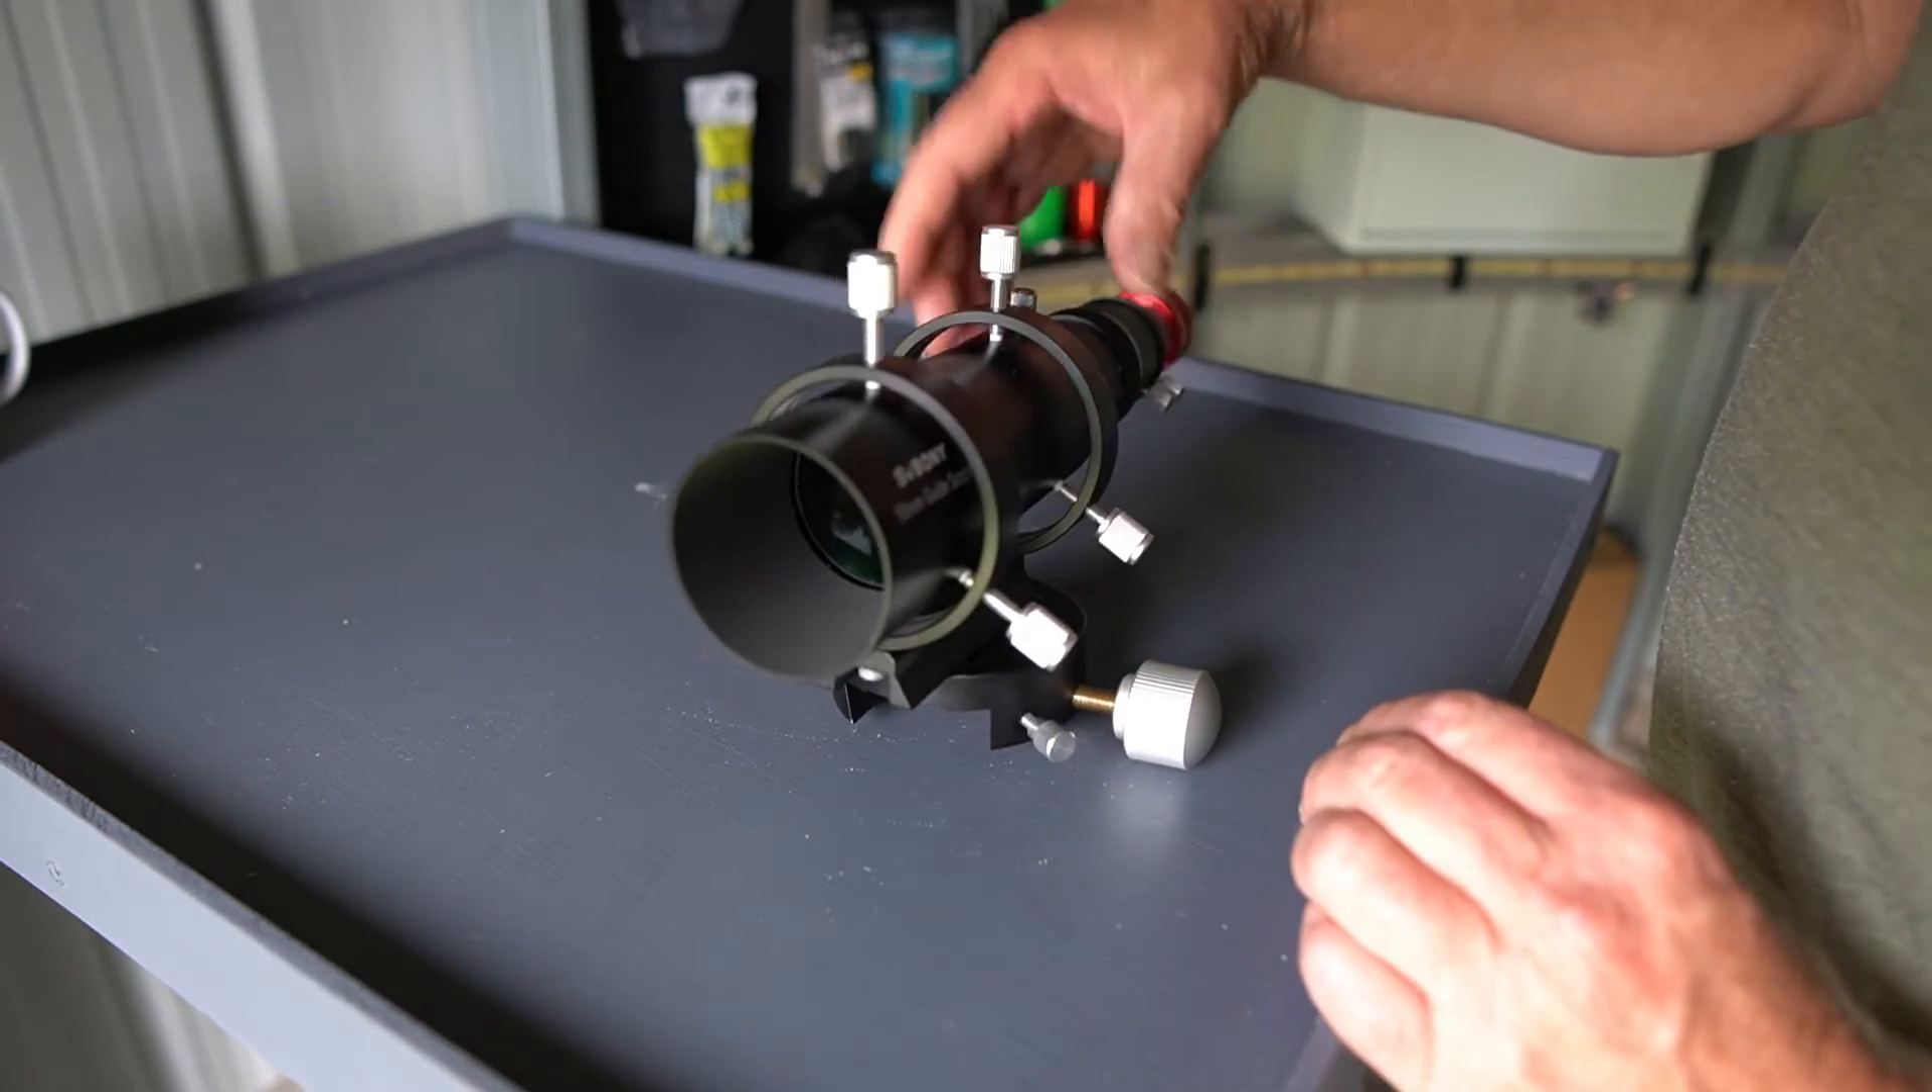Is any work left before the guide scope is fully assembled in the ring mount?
No.